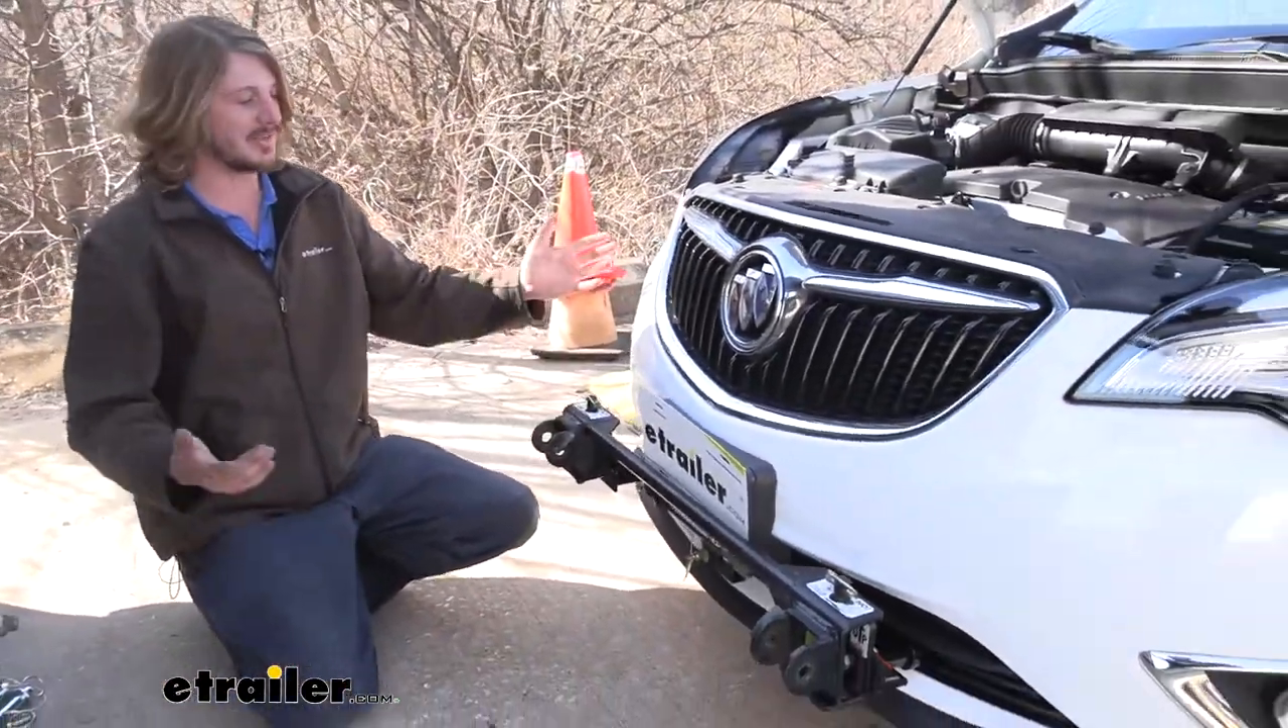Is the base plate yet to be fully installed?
No.